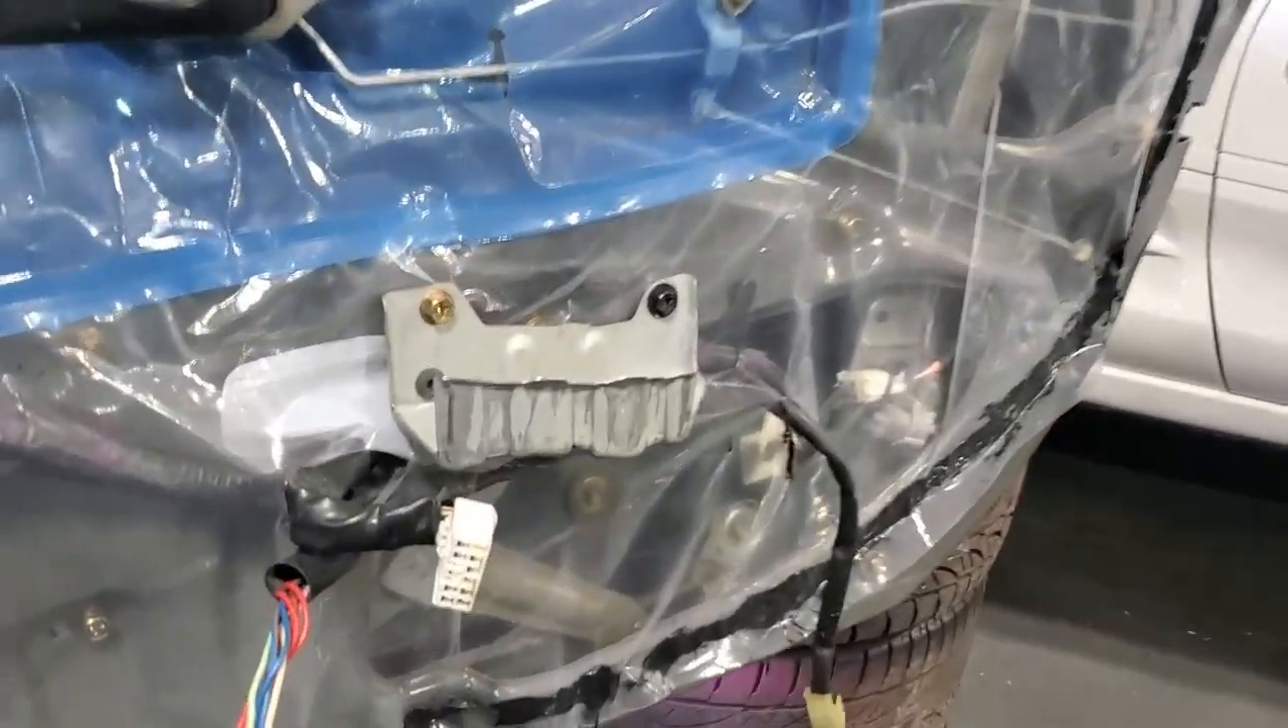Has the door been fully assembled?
No.